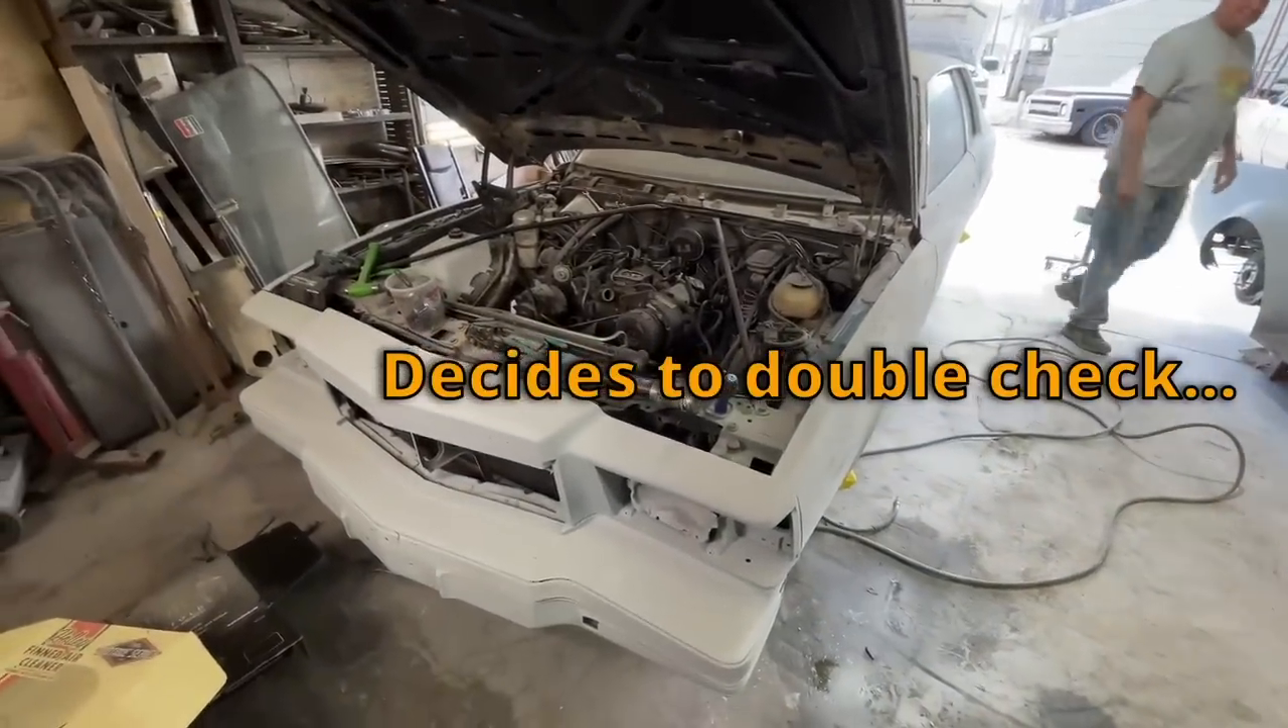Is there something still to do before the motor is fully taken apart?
Yes.